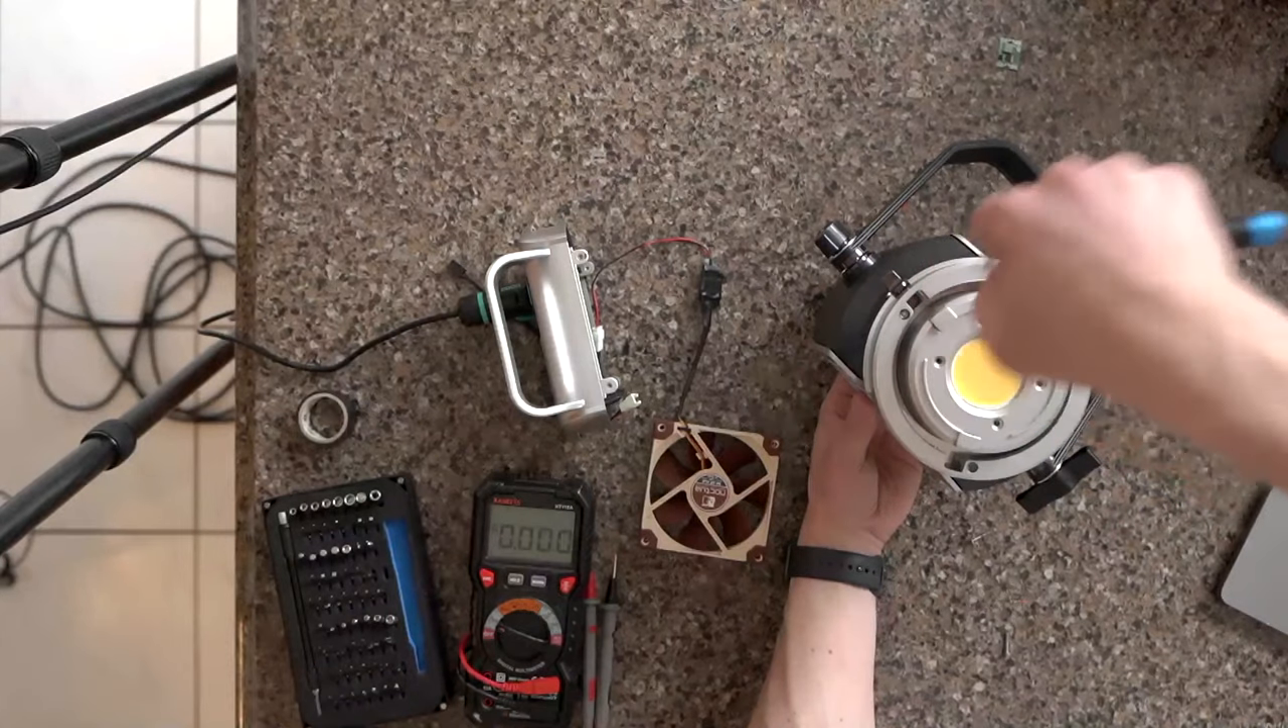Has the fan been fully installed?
No.